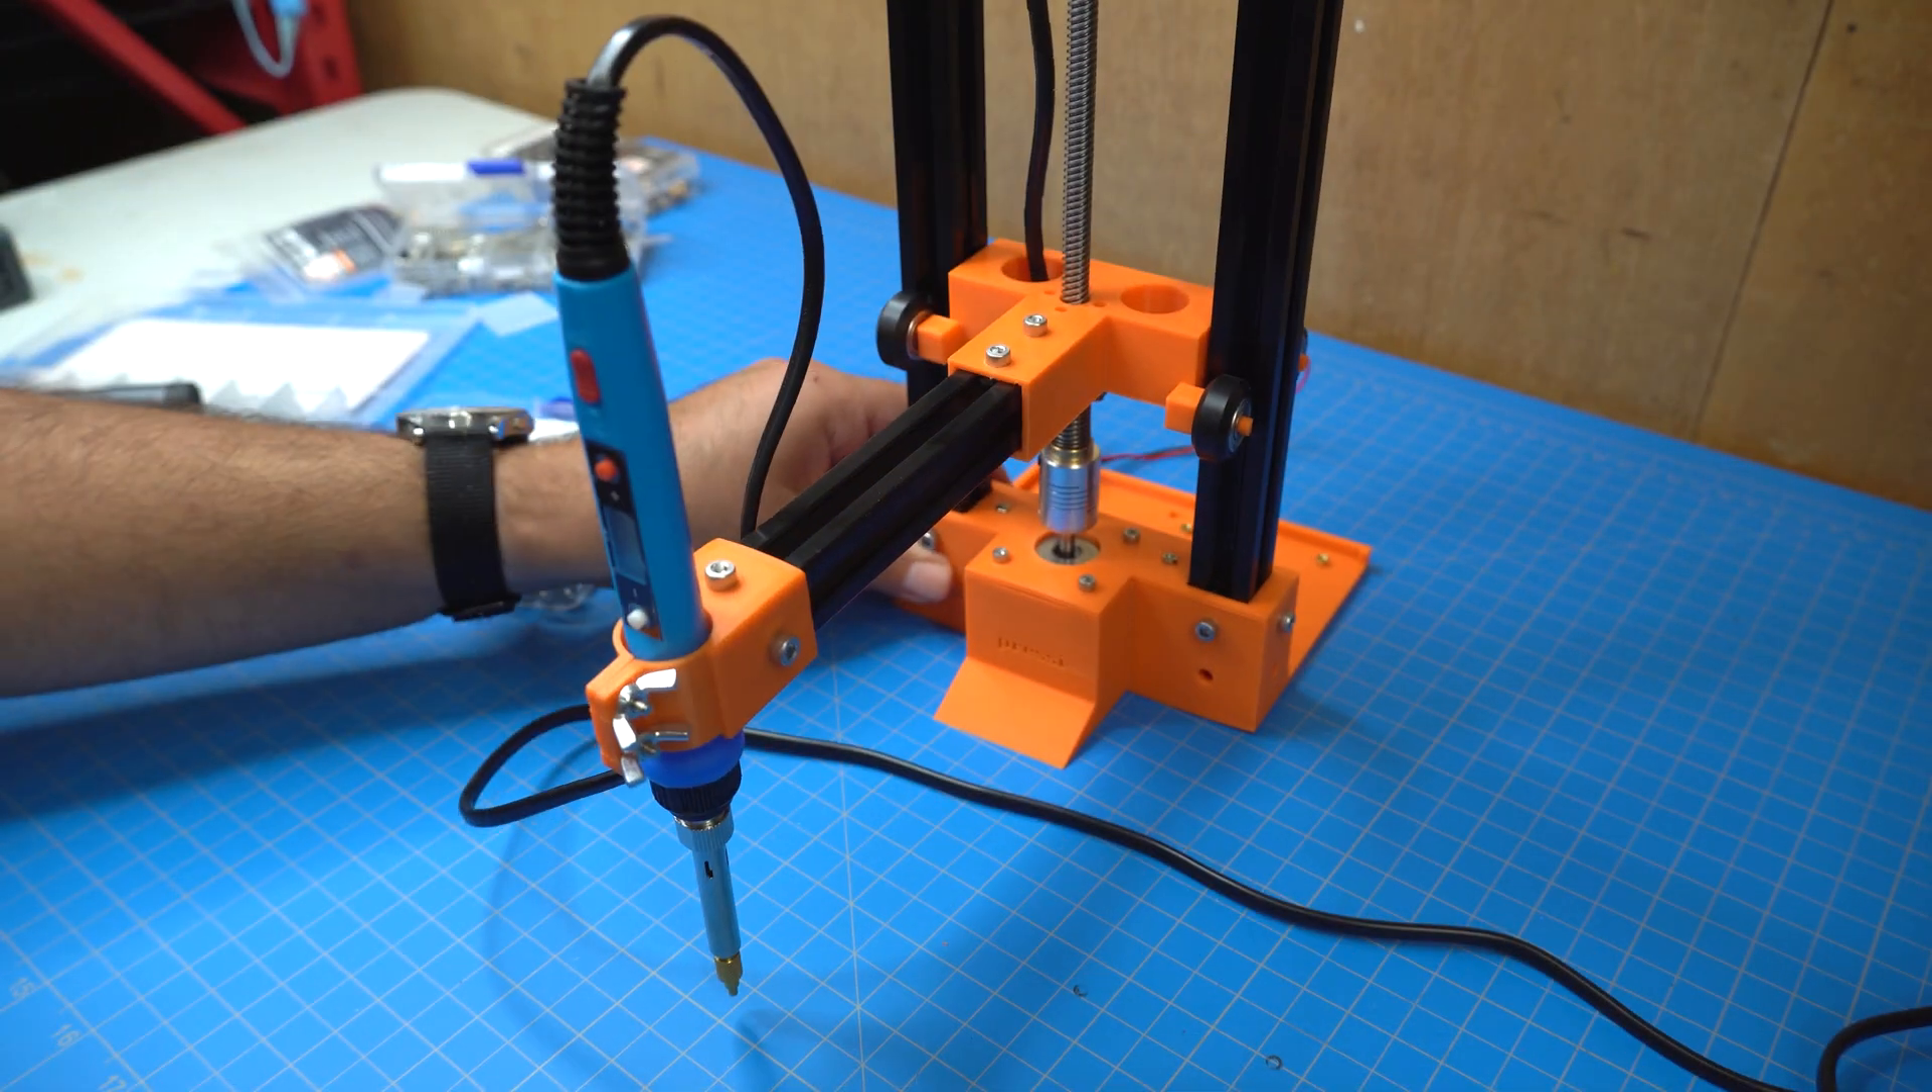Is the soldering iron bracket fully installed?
Yes.